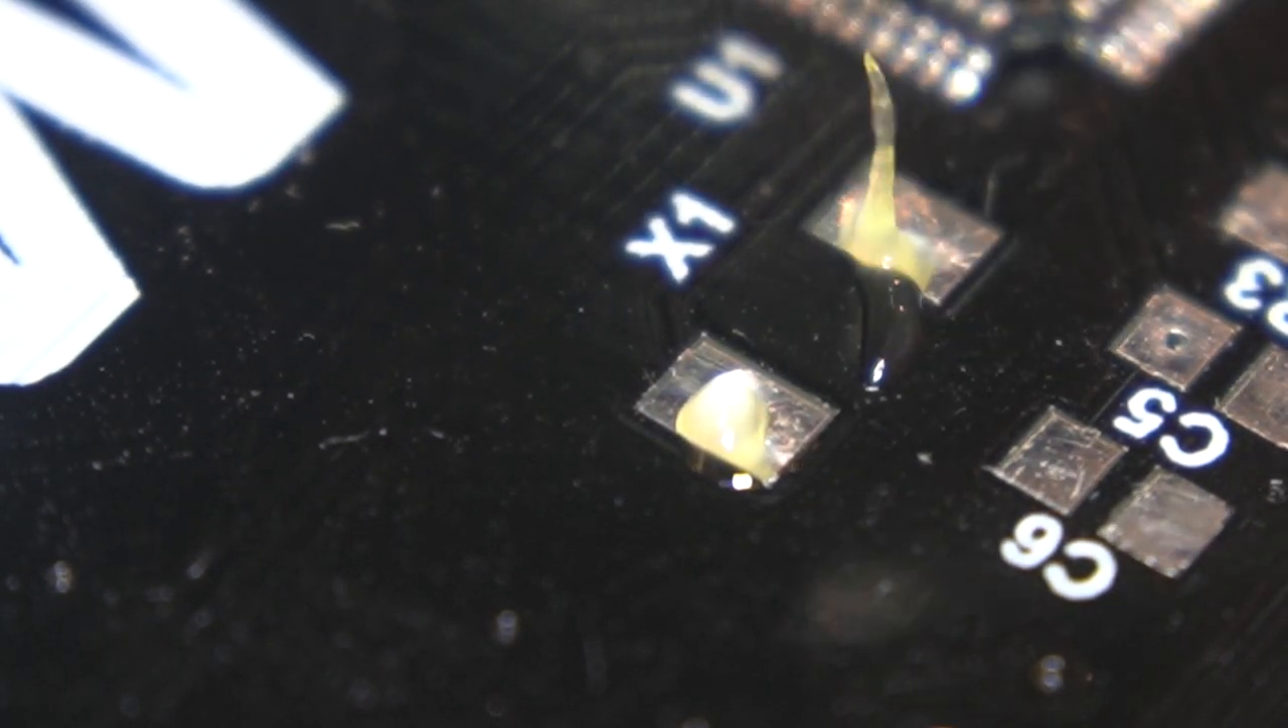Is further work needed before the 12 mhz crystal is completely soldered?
Yes.